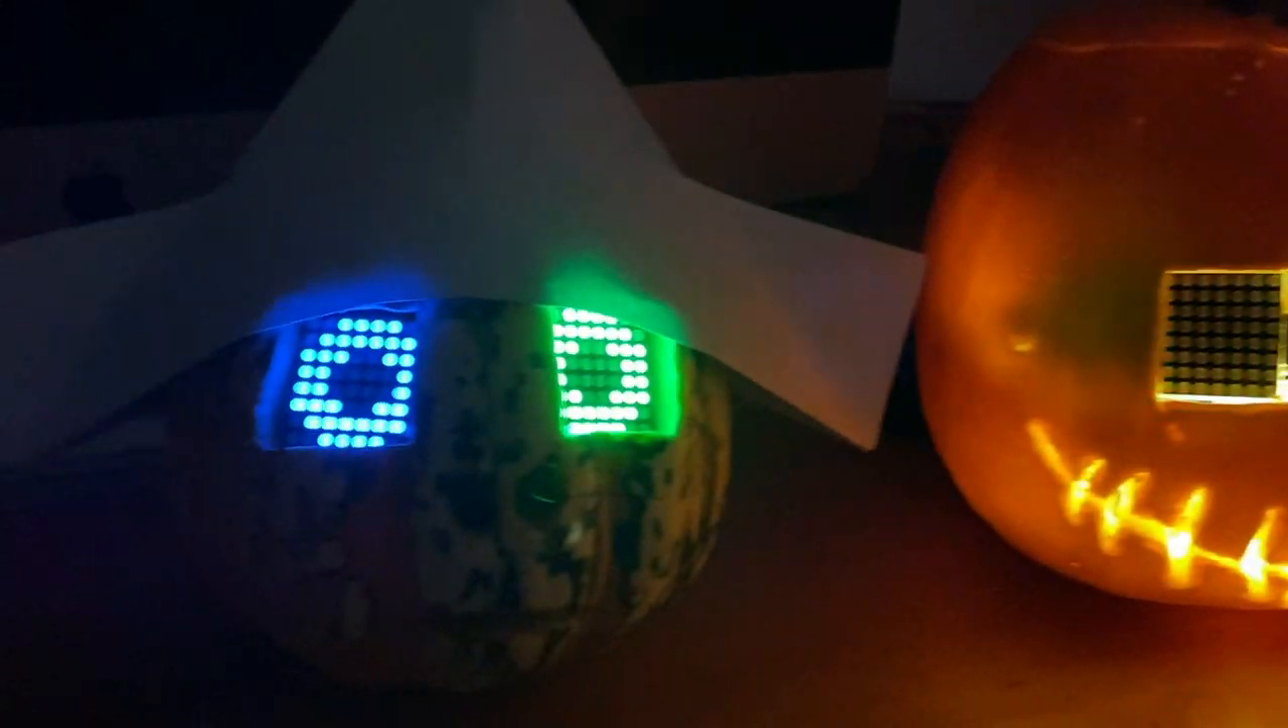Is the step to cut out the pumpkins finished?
Yes.